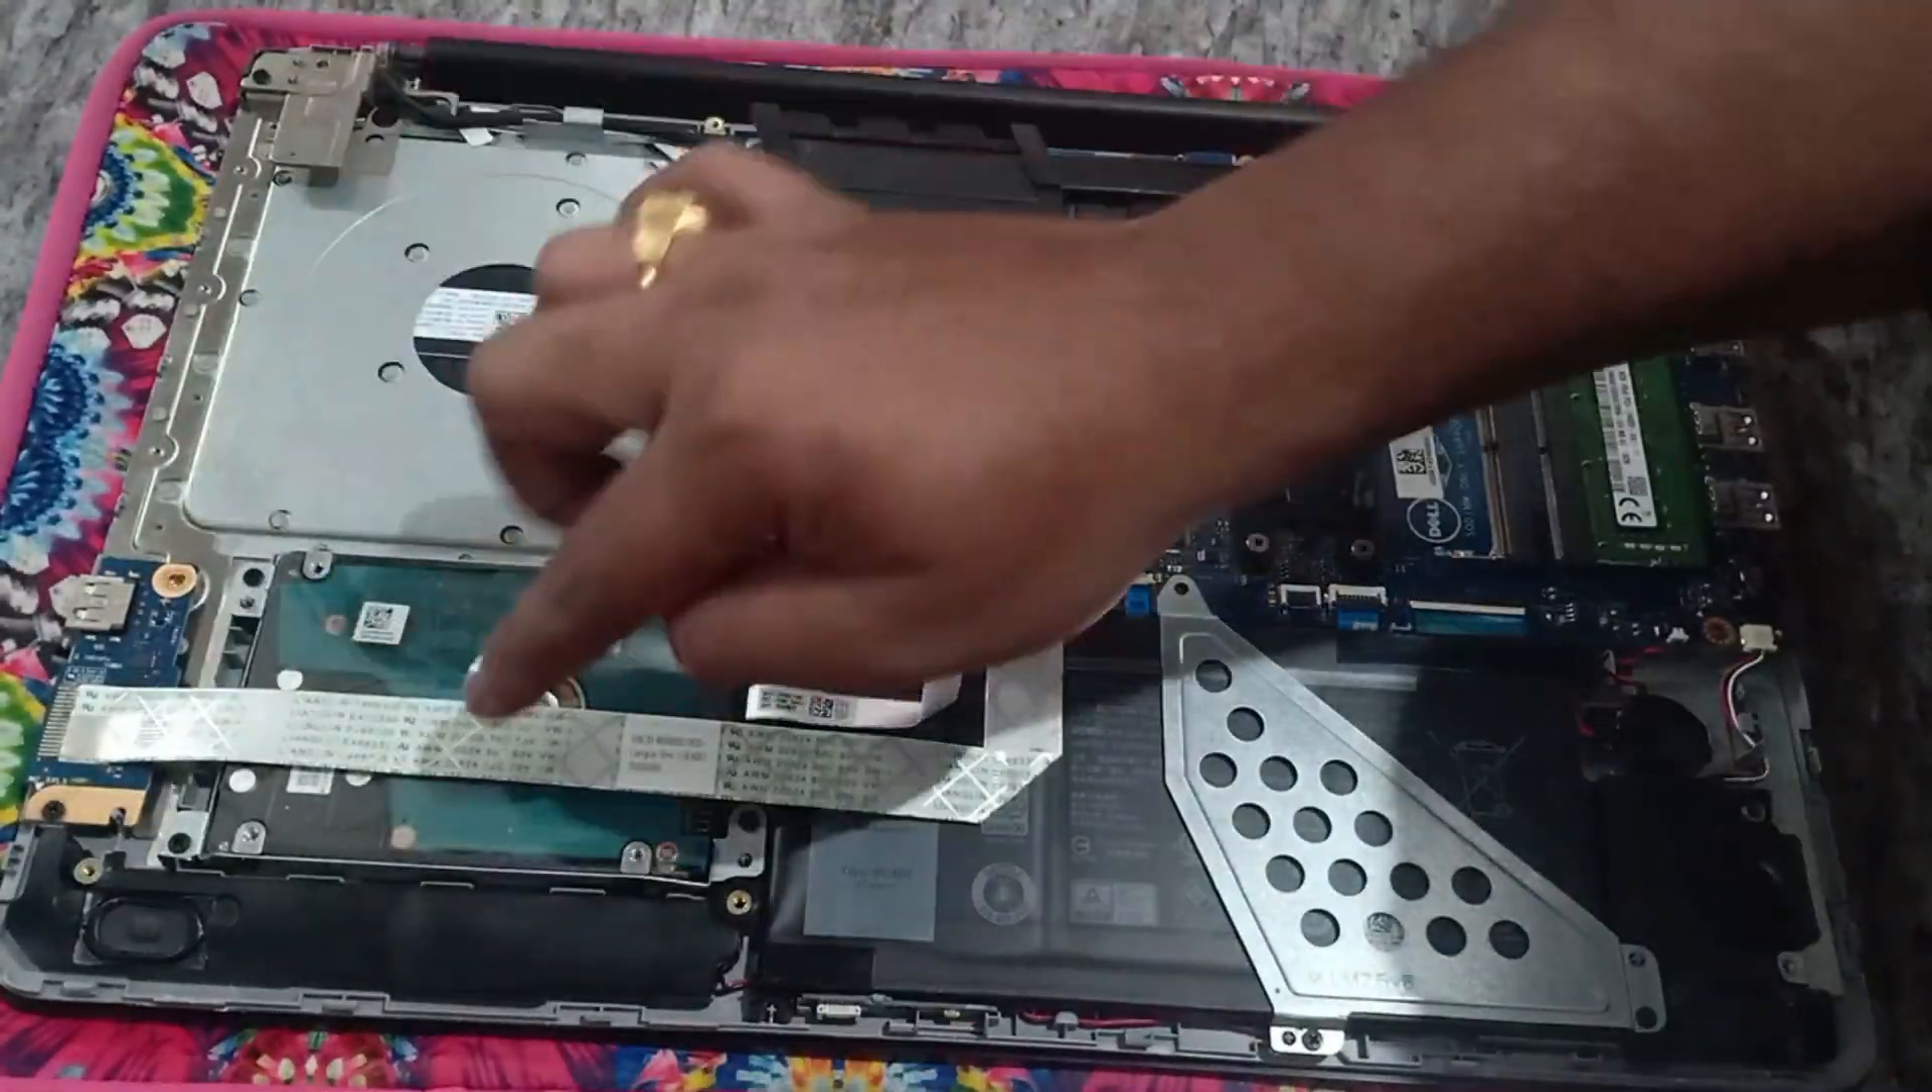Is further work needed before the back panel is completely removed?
No.